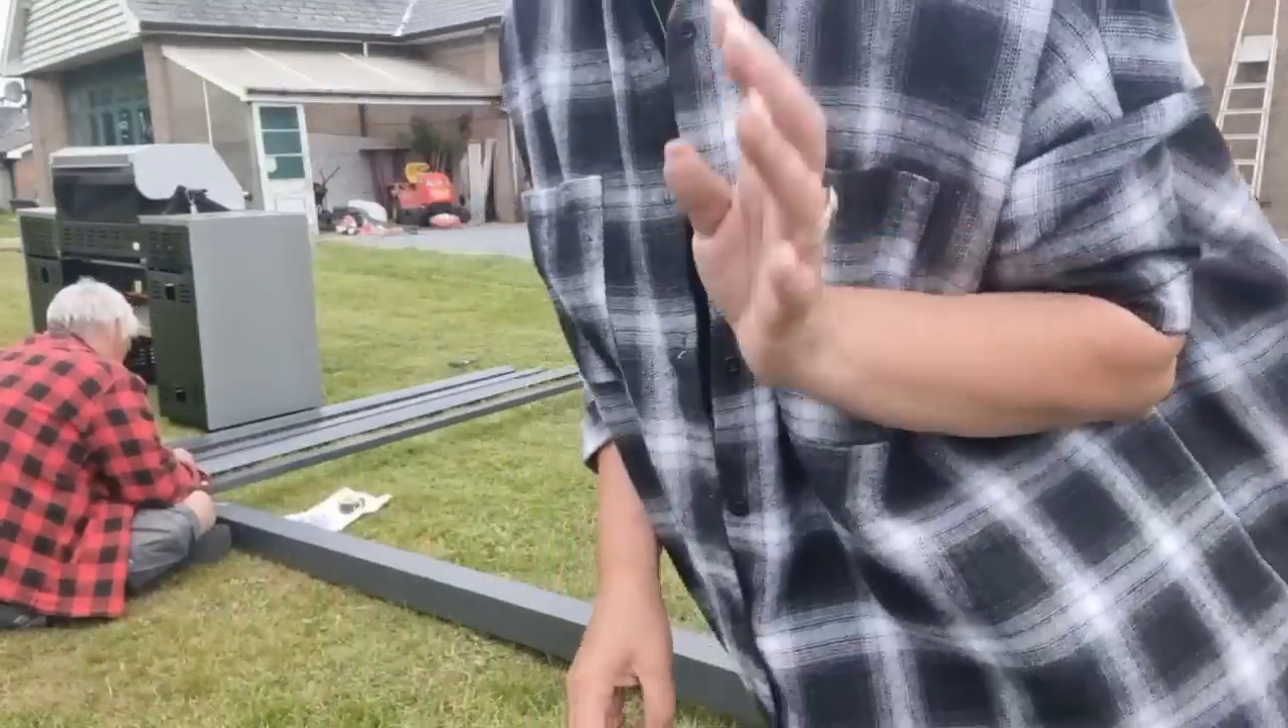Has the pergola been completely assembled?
No.